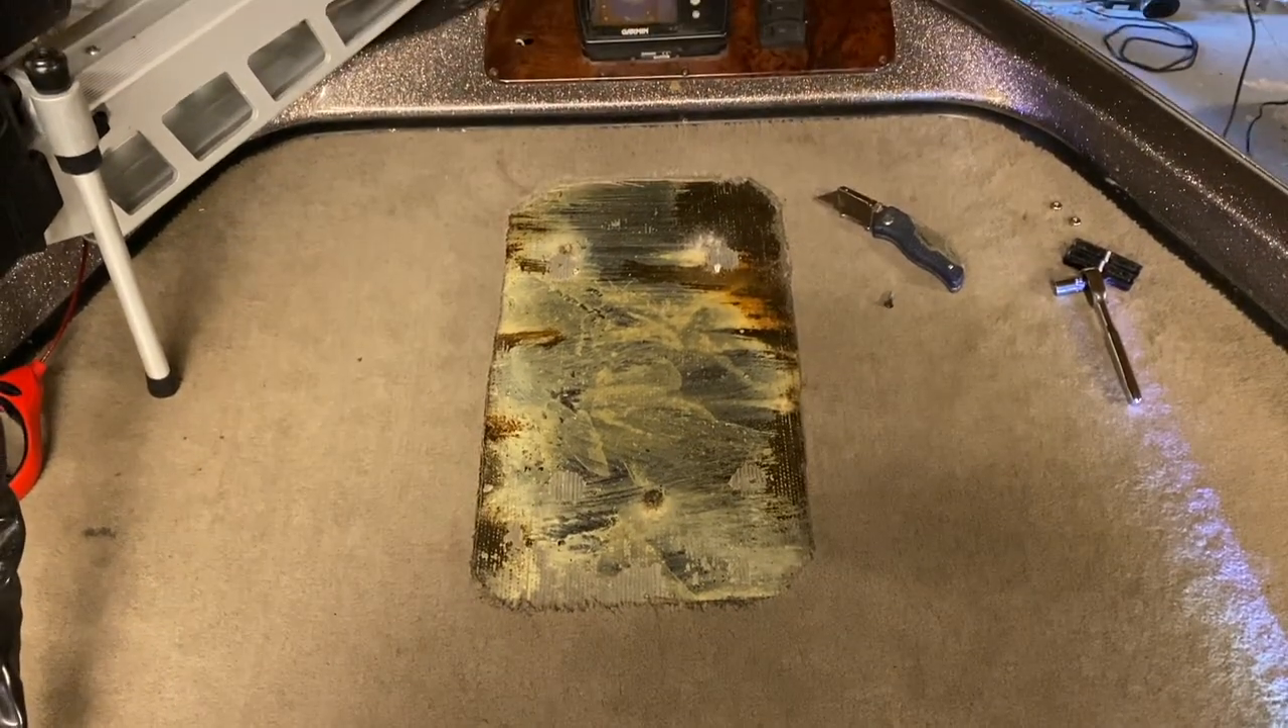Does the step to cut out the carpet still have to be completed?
No.